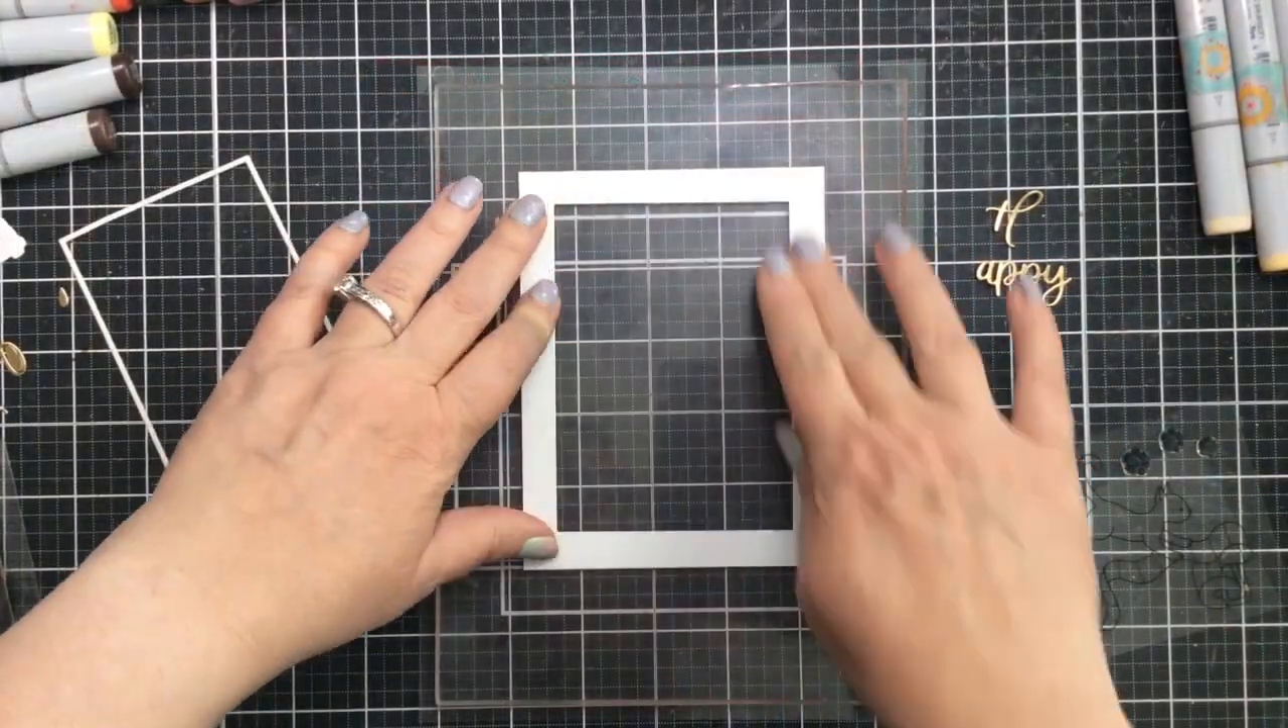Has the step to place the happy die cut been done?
No.